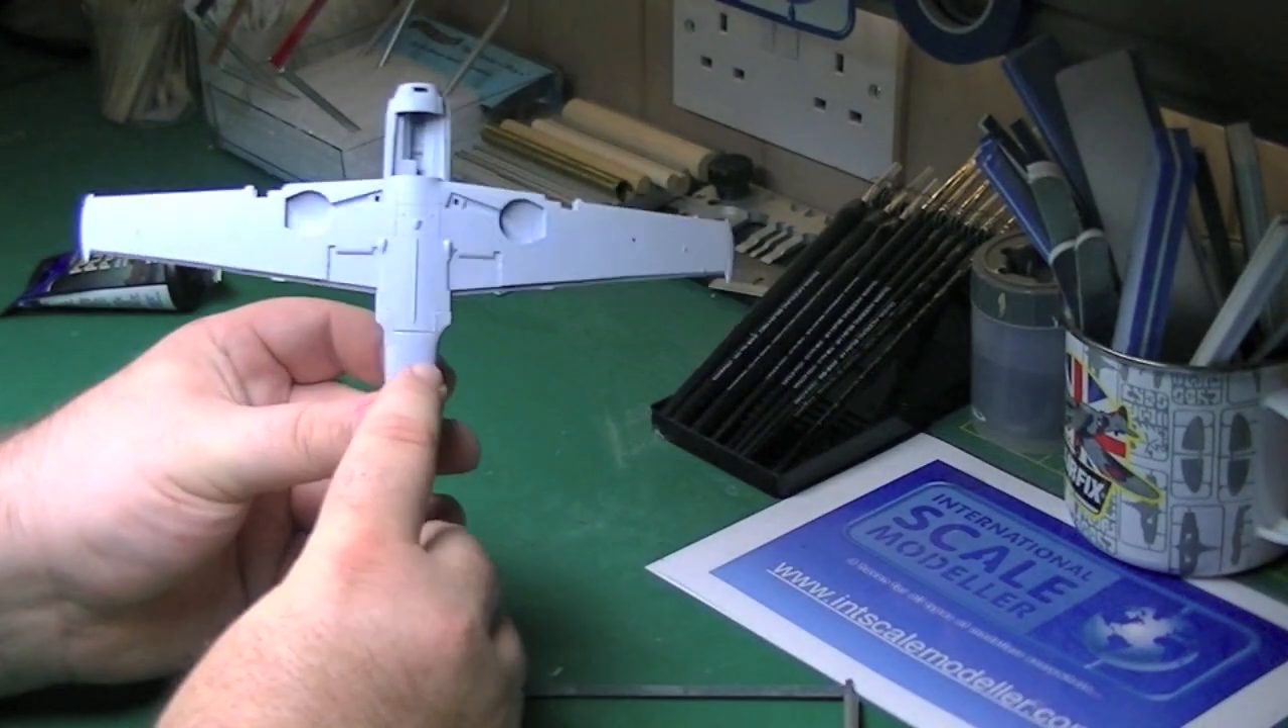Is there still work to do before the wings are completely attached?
No.